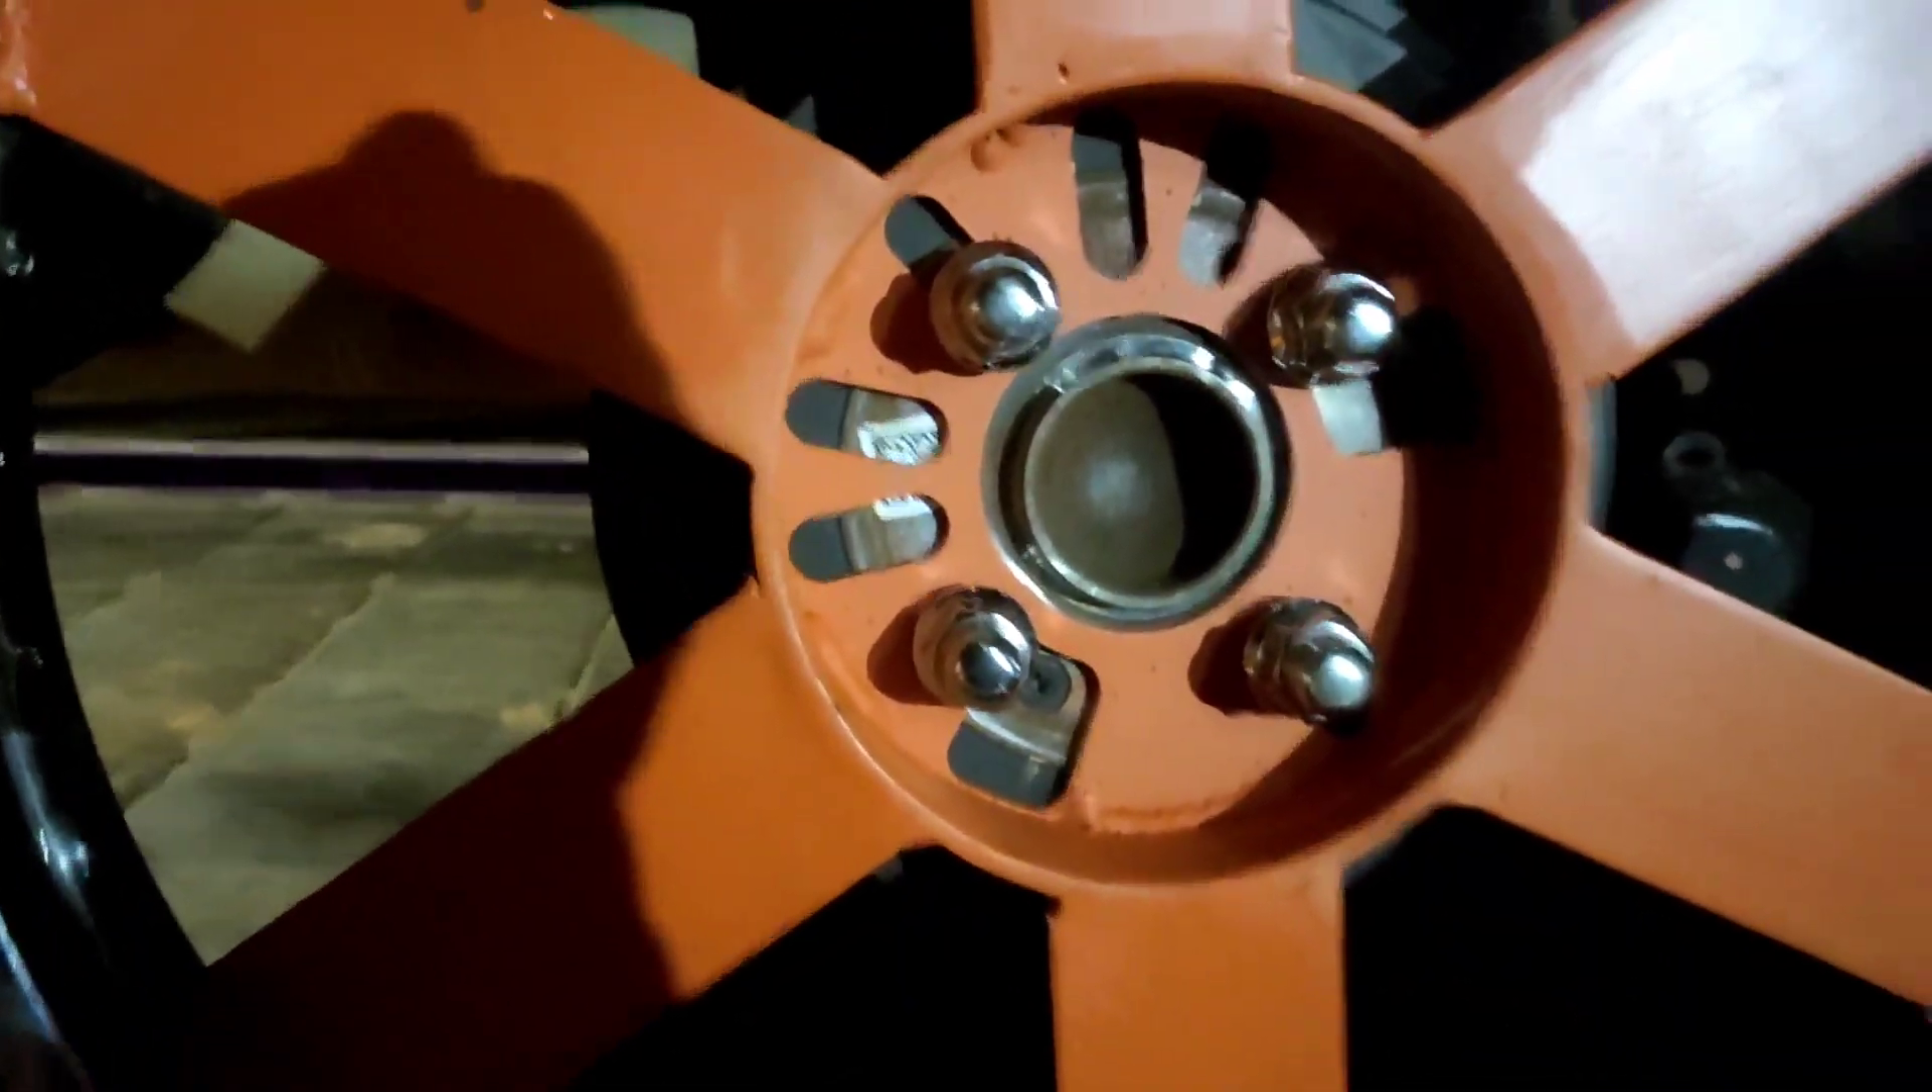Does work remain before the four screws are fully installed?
No.